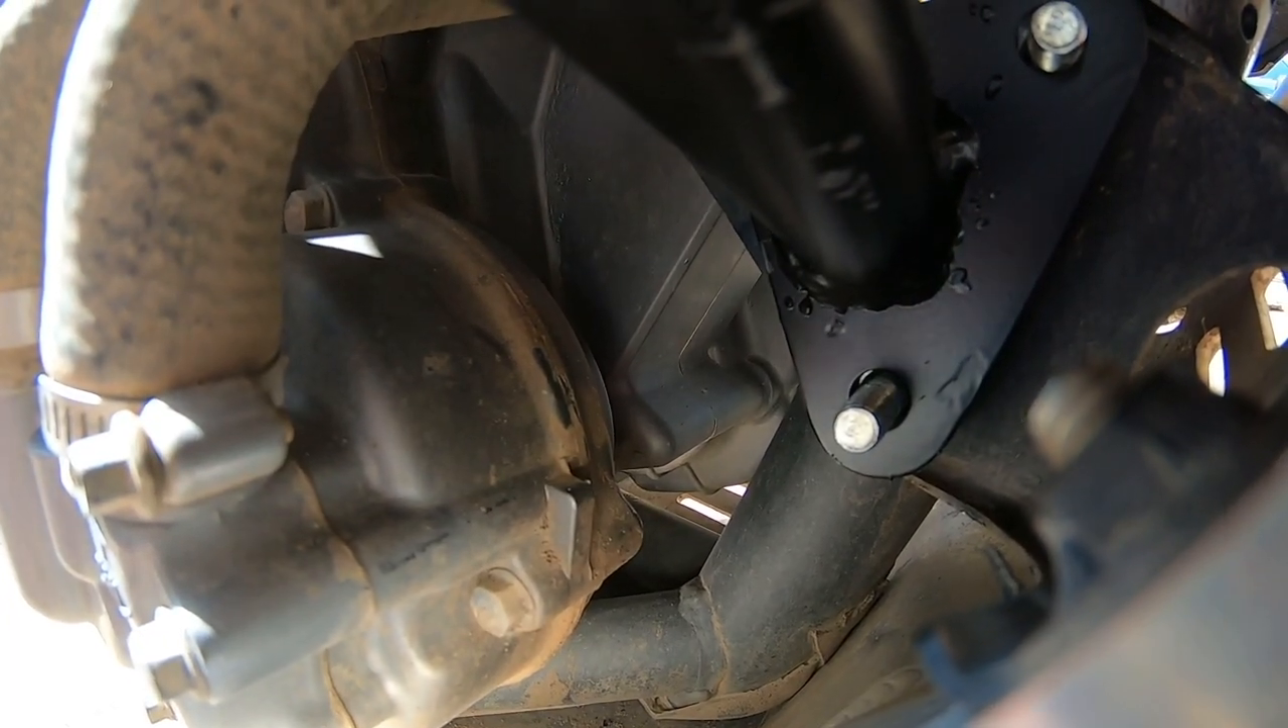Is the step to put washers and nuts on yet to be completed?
Yes.